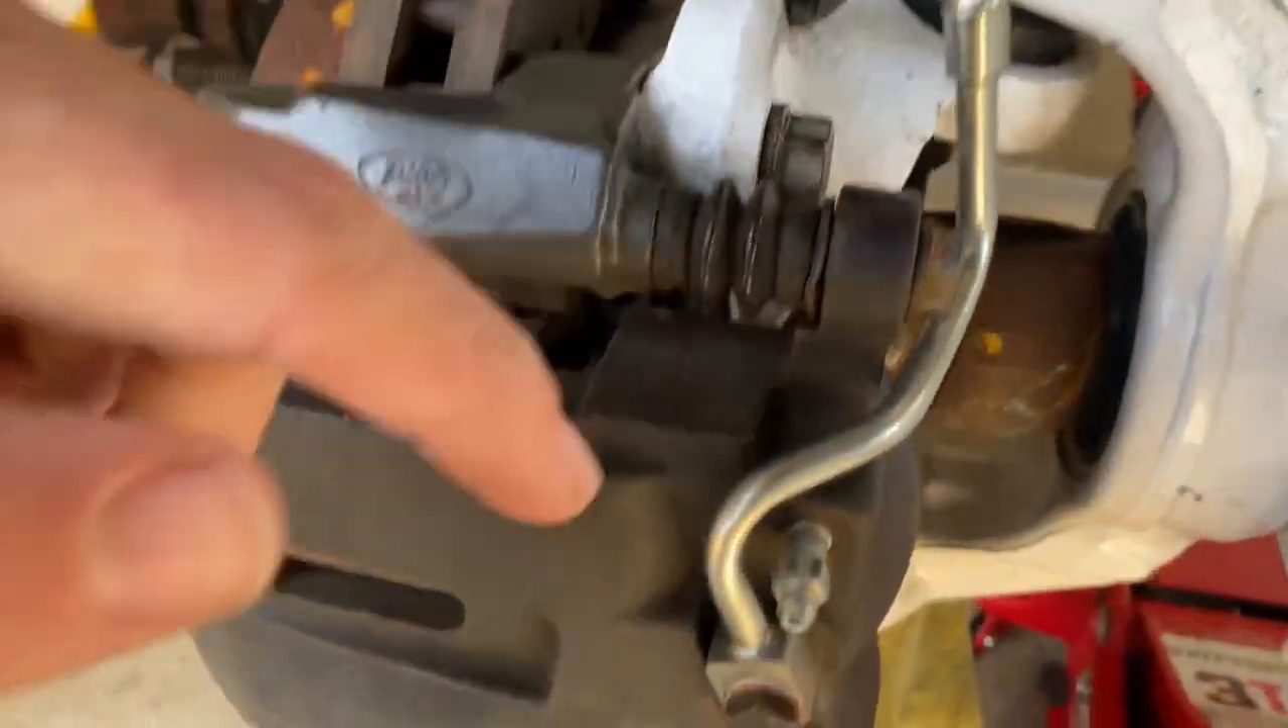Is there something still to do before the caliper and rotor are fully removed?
Yes.